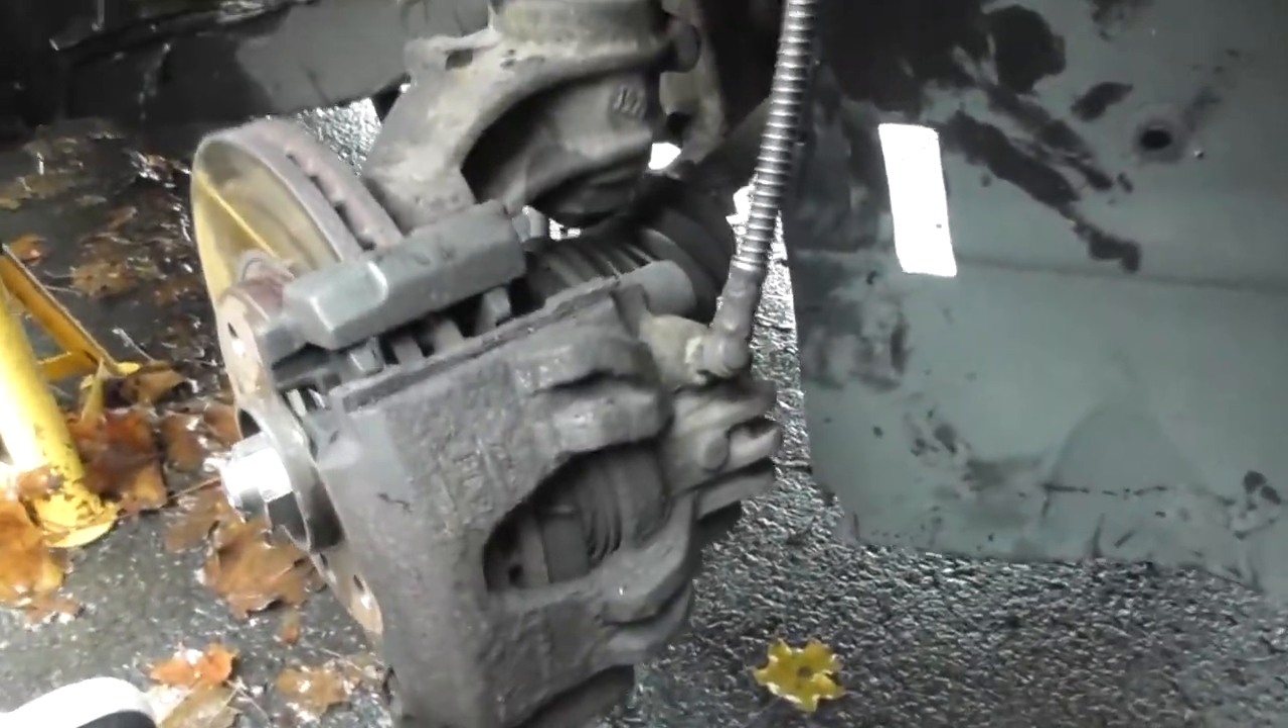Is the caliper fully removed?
No.